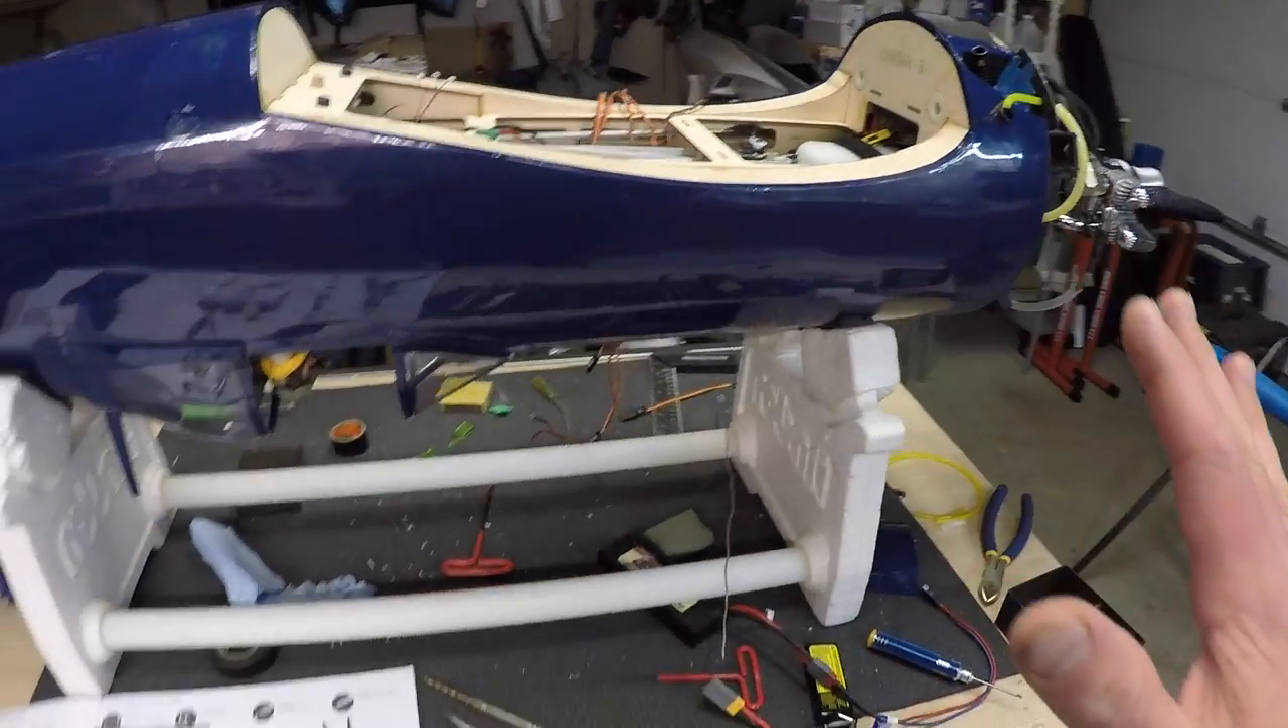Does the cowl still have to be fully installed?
Yes.